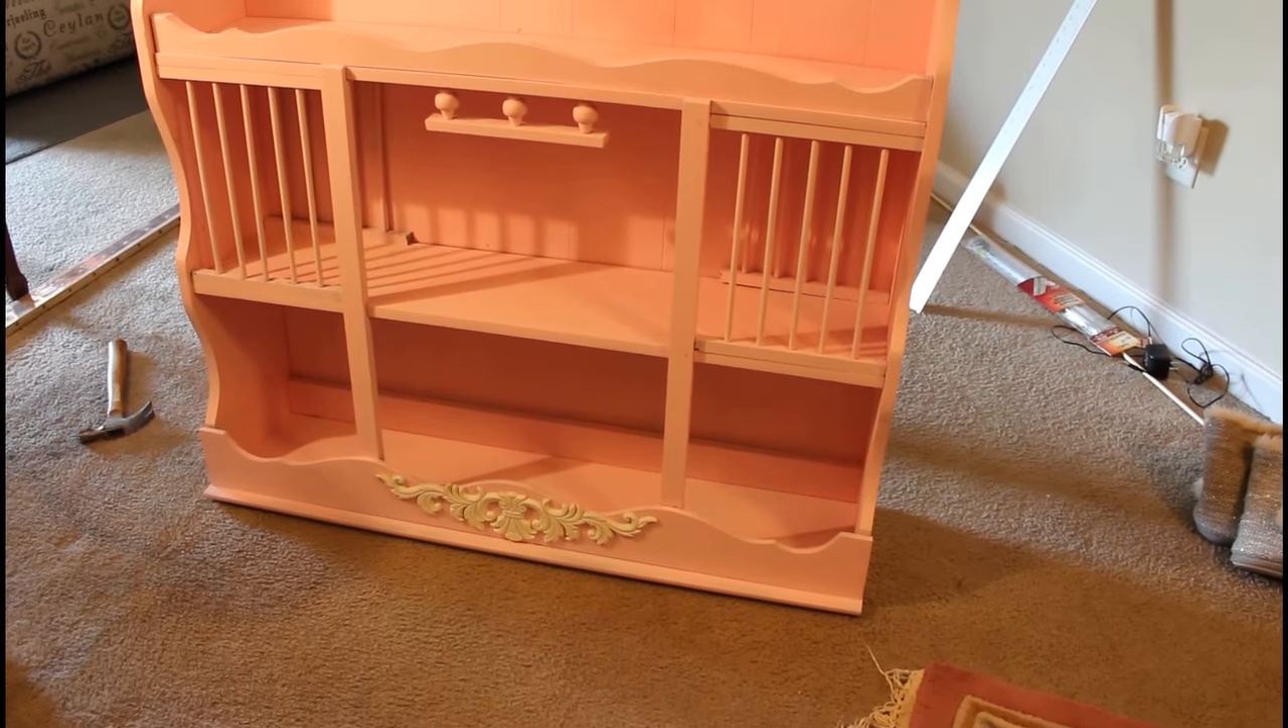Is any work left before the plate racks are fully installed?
No.